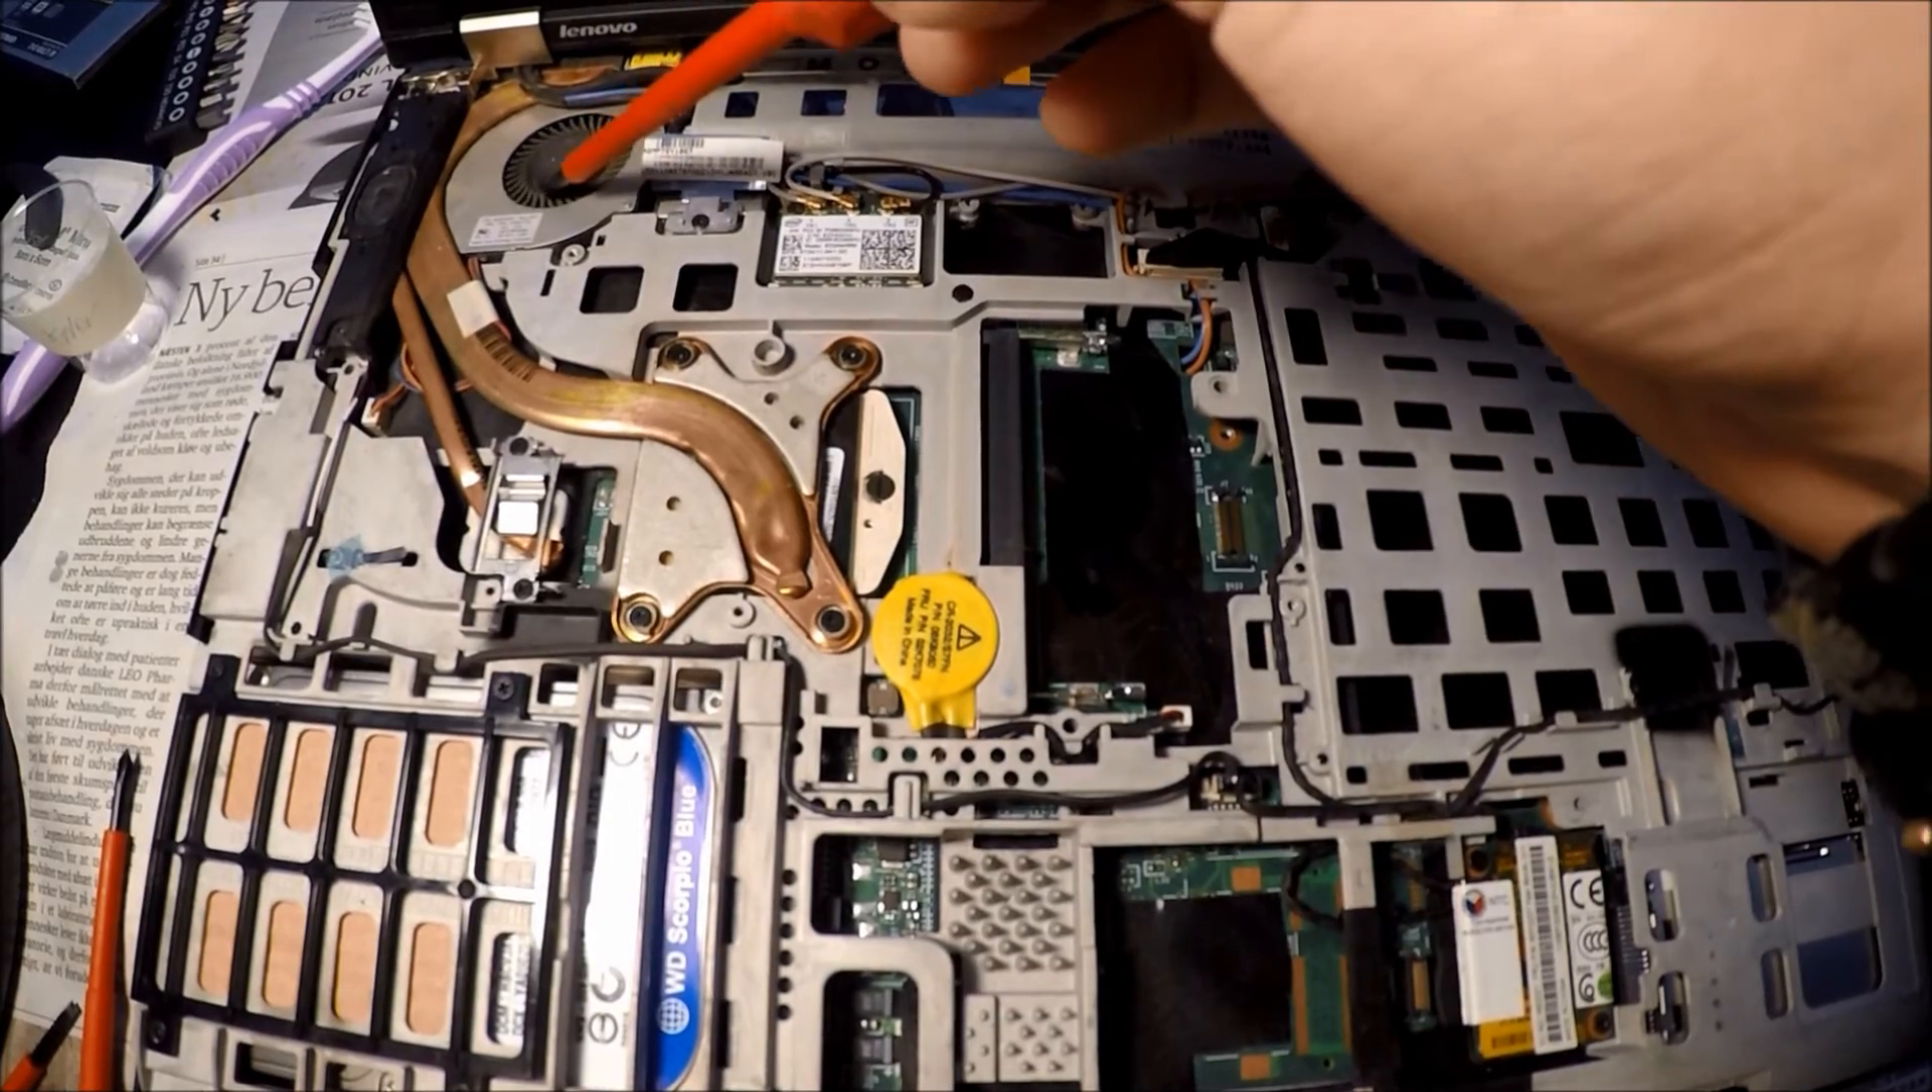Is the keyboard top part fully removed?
Yes.